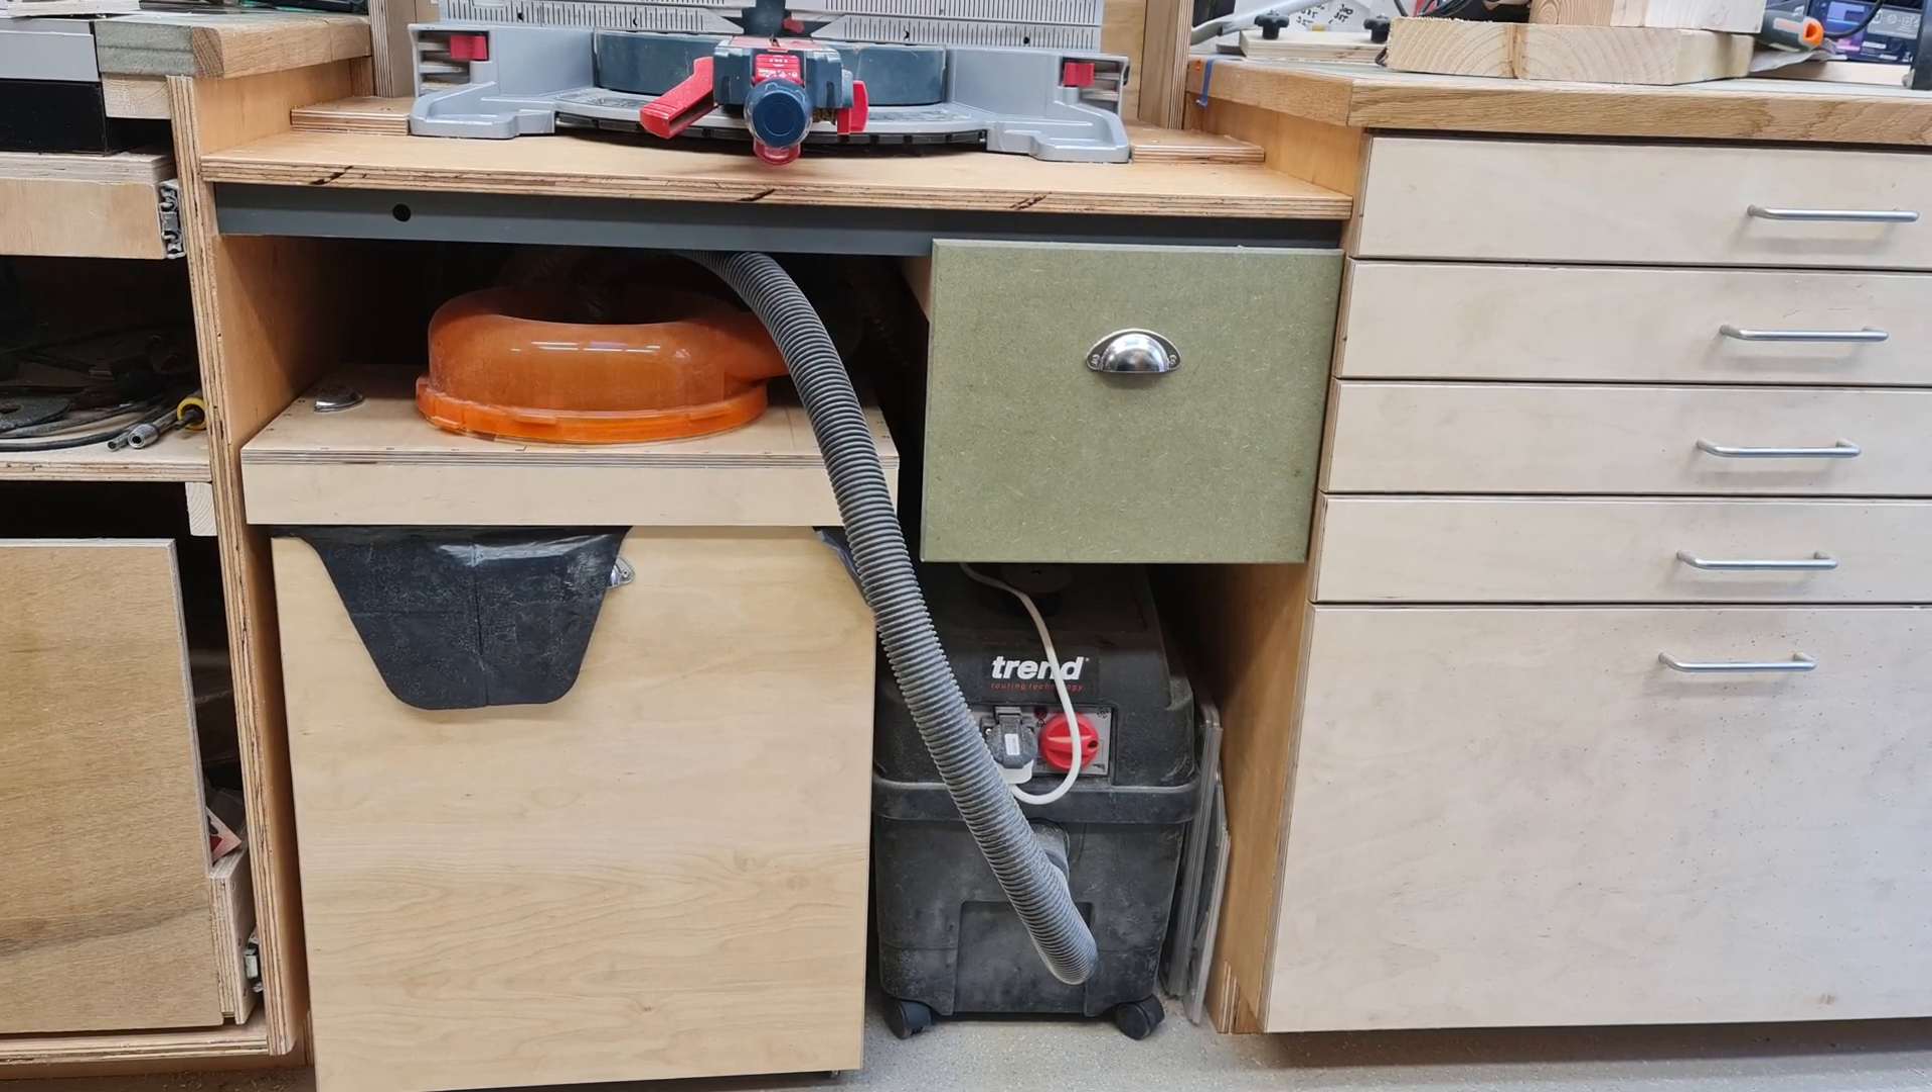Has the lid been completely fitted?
Yes.